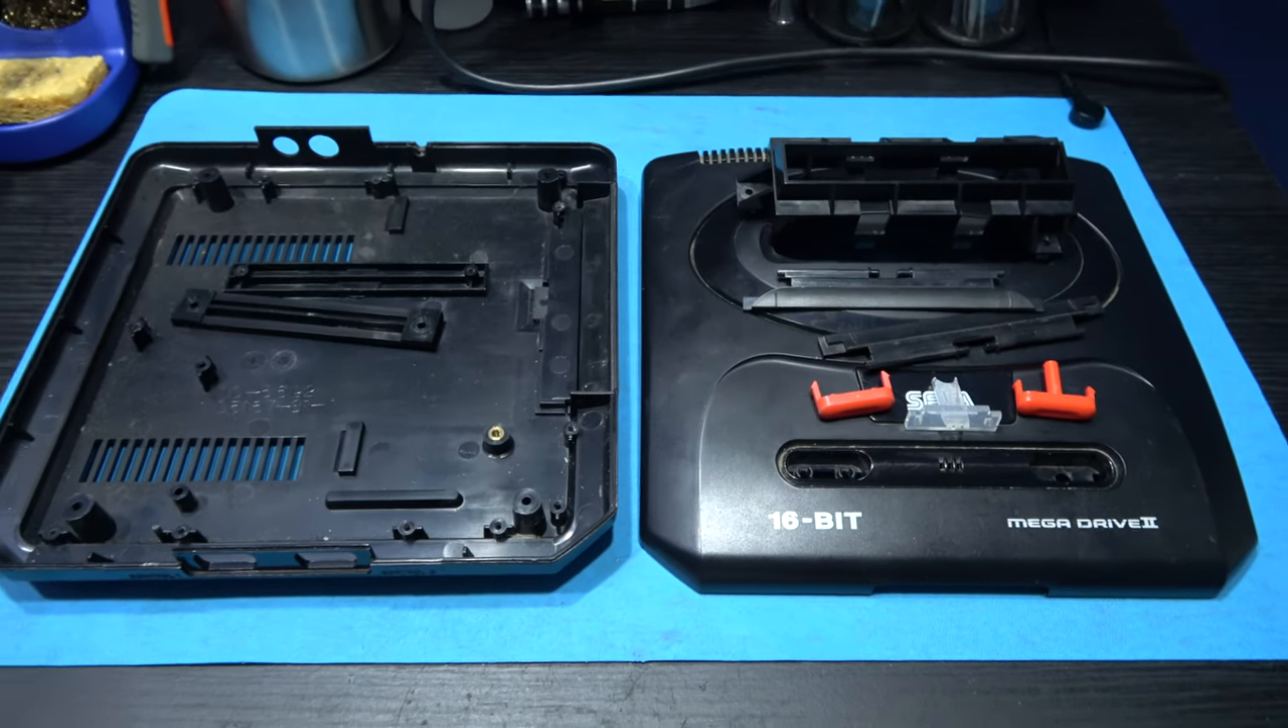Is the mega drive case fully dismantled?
Yes.